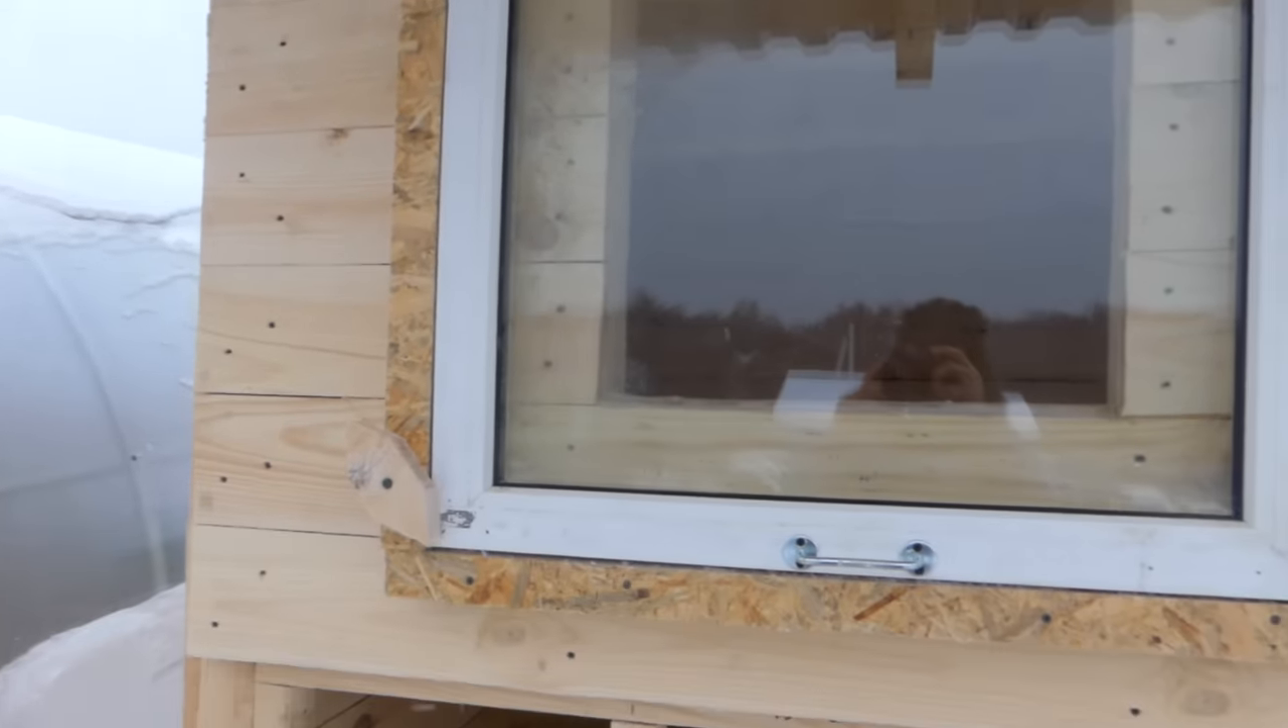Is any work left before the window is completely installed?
No.